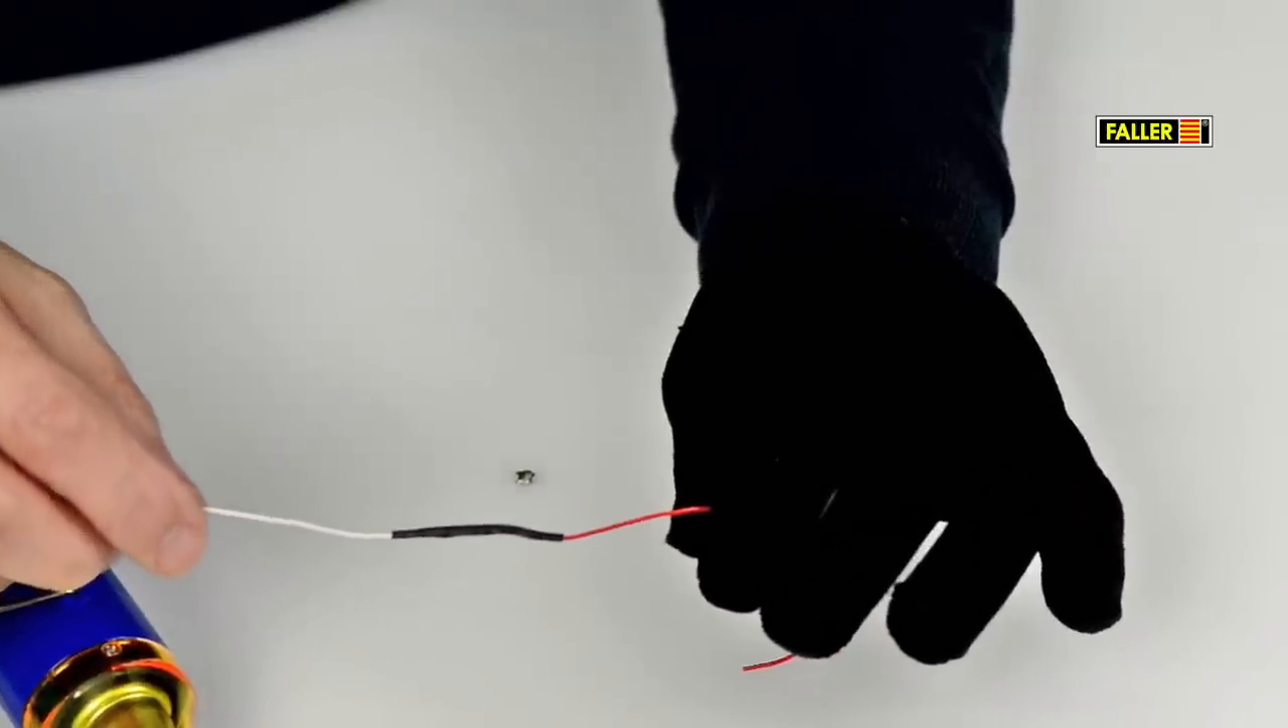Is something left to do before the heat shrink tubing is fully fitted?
No.